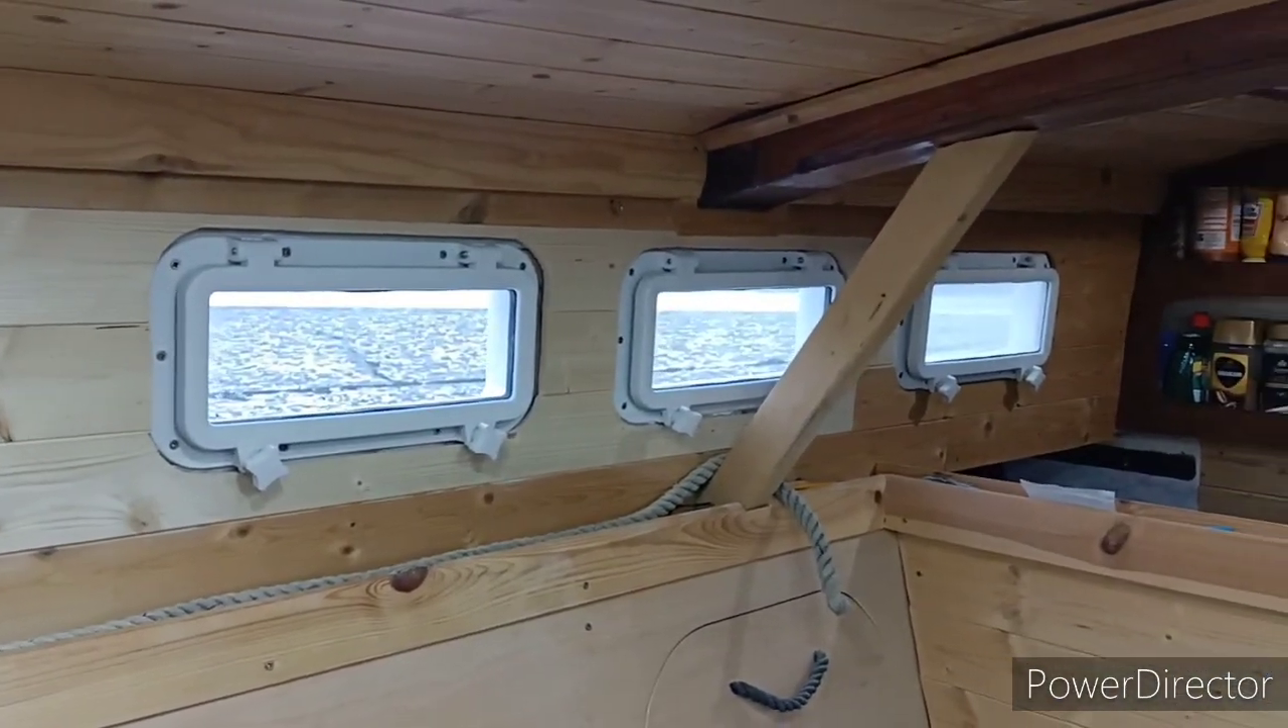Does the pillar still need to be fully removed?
Yes.